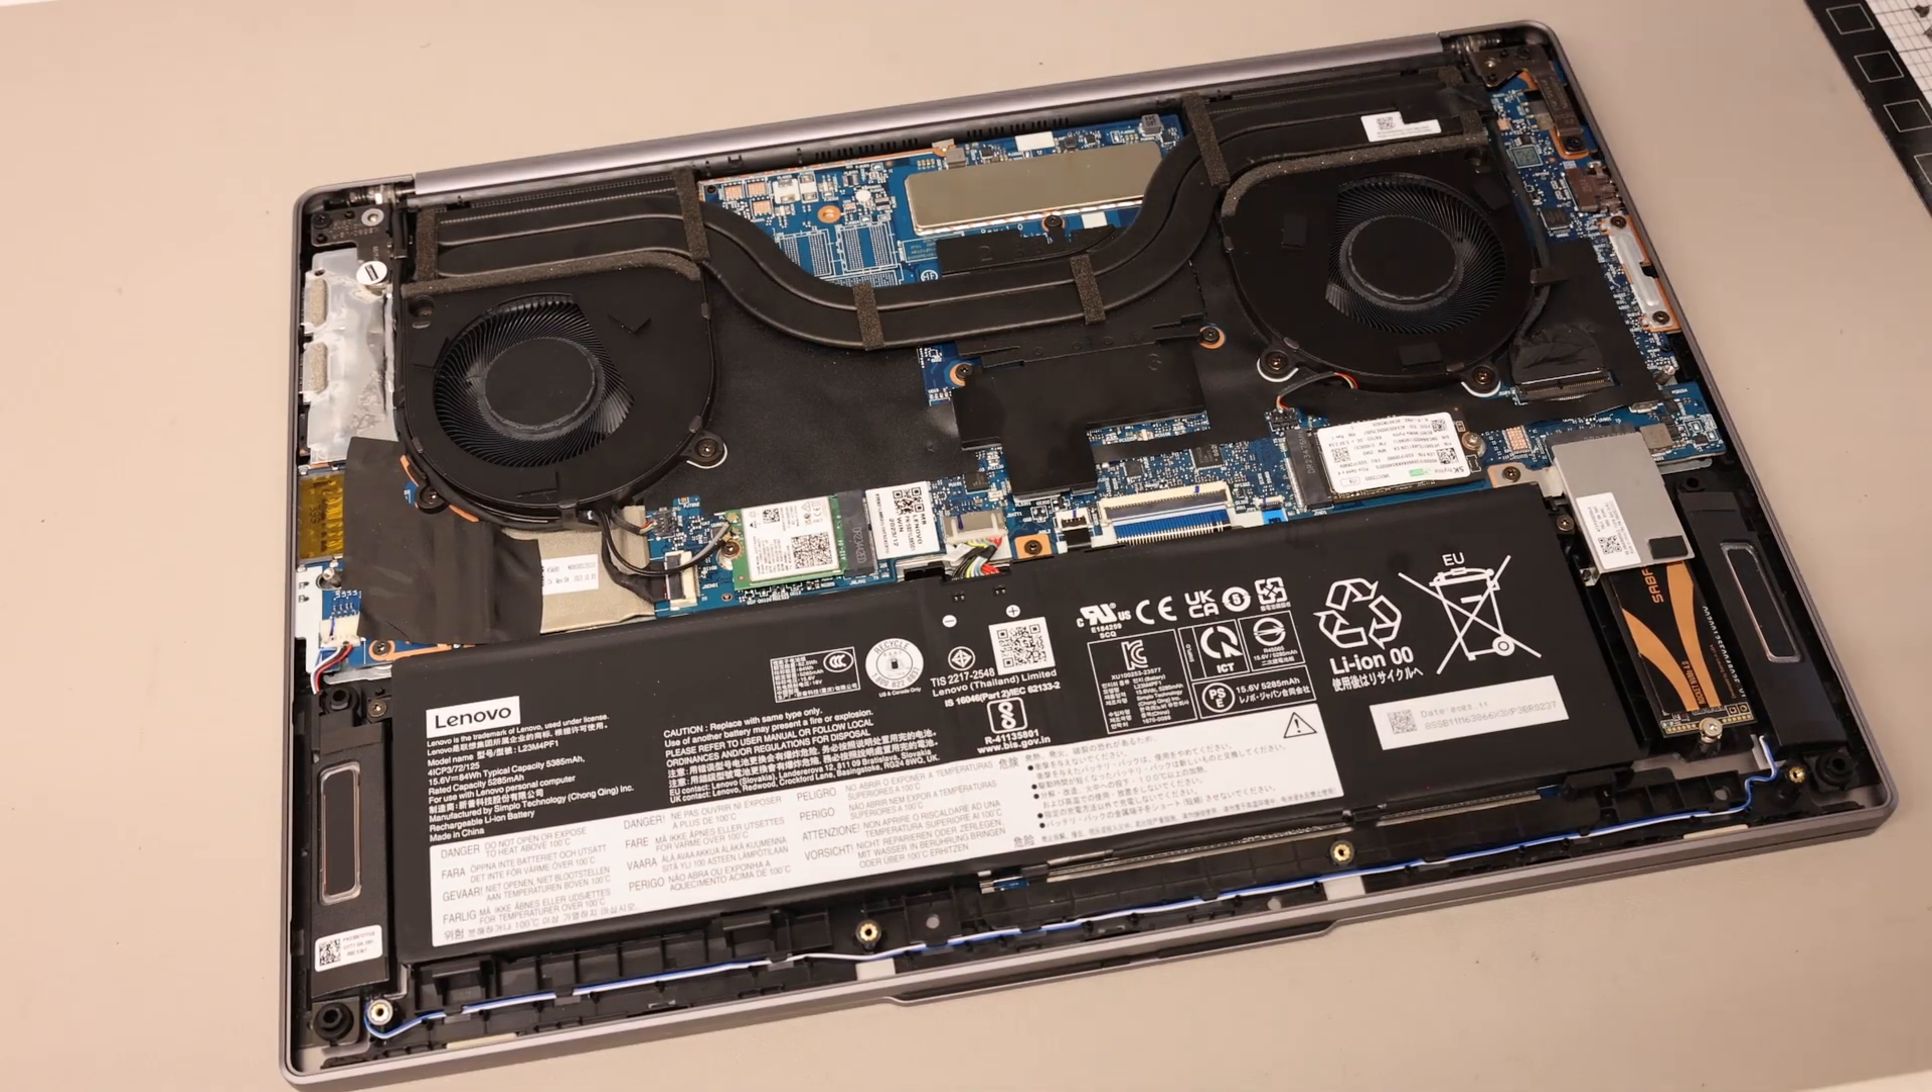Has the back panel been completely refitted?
No.